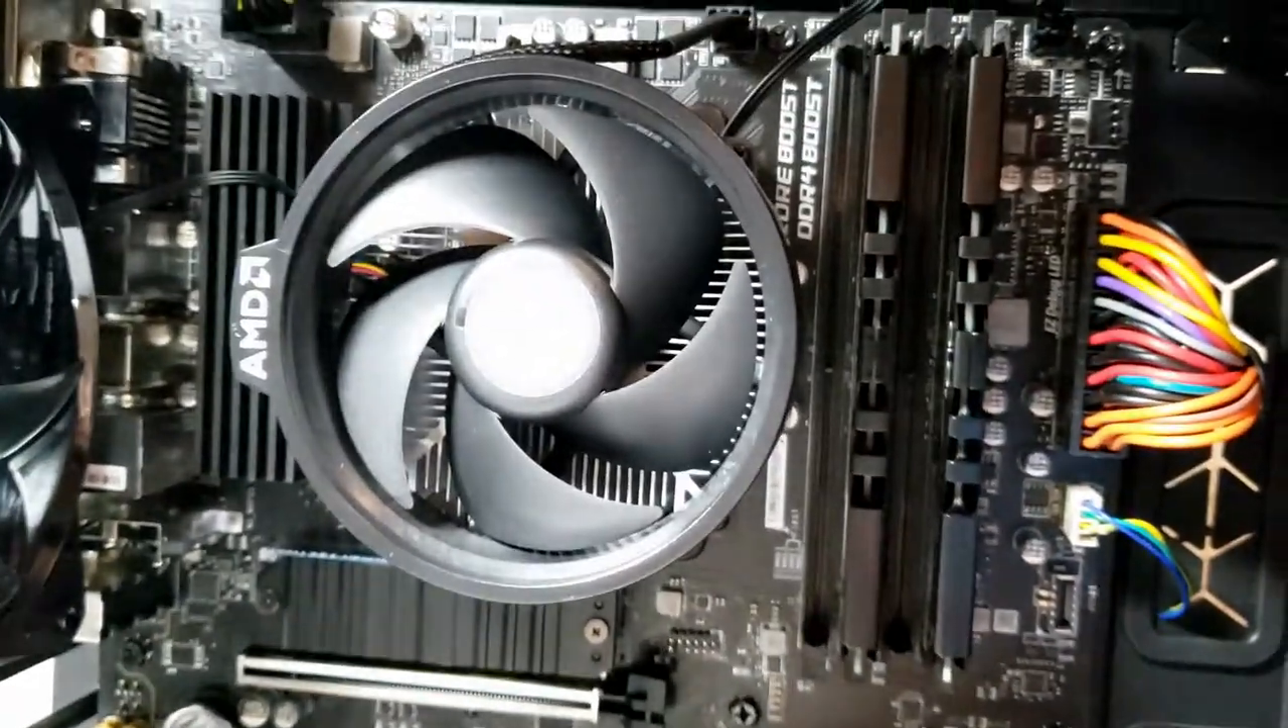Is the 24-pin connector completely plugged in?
Yes.